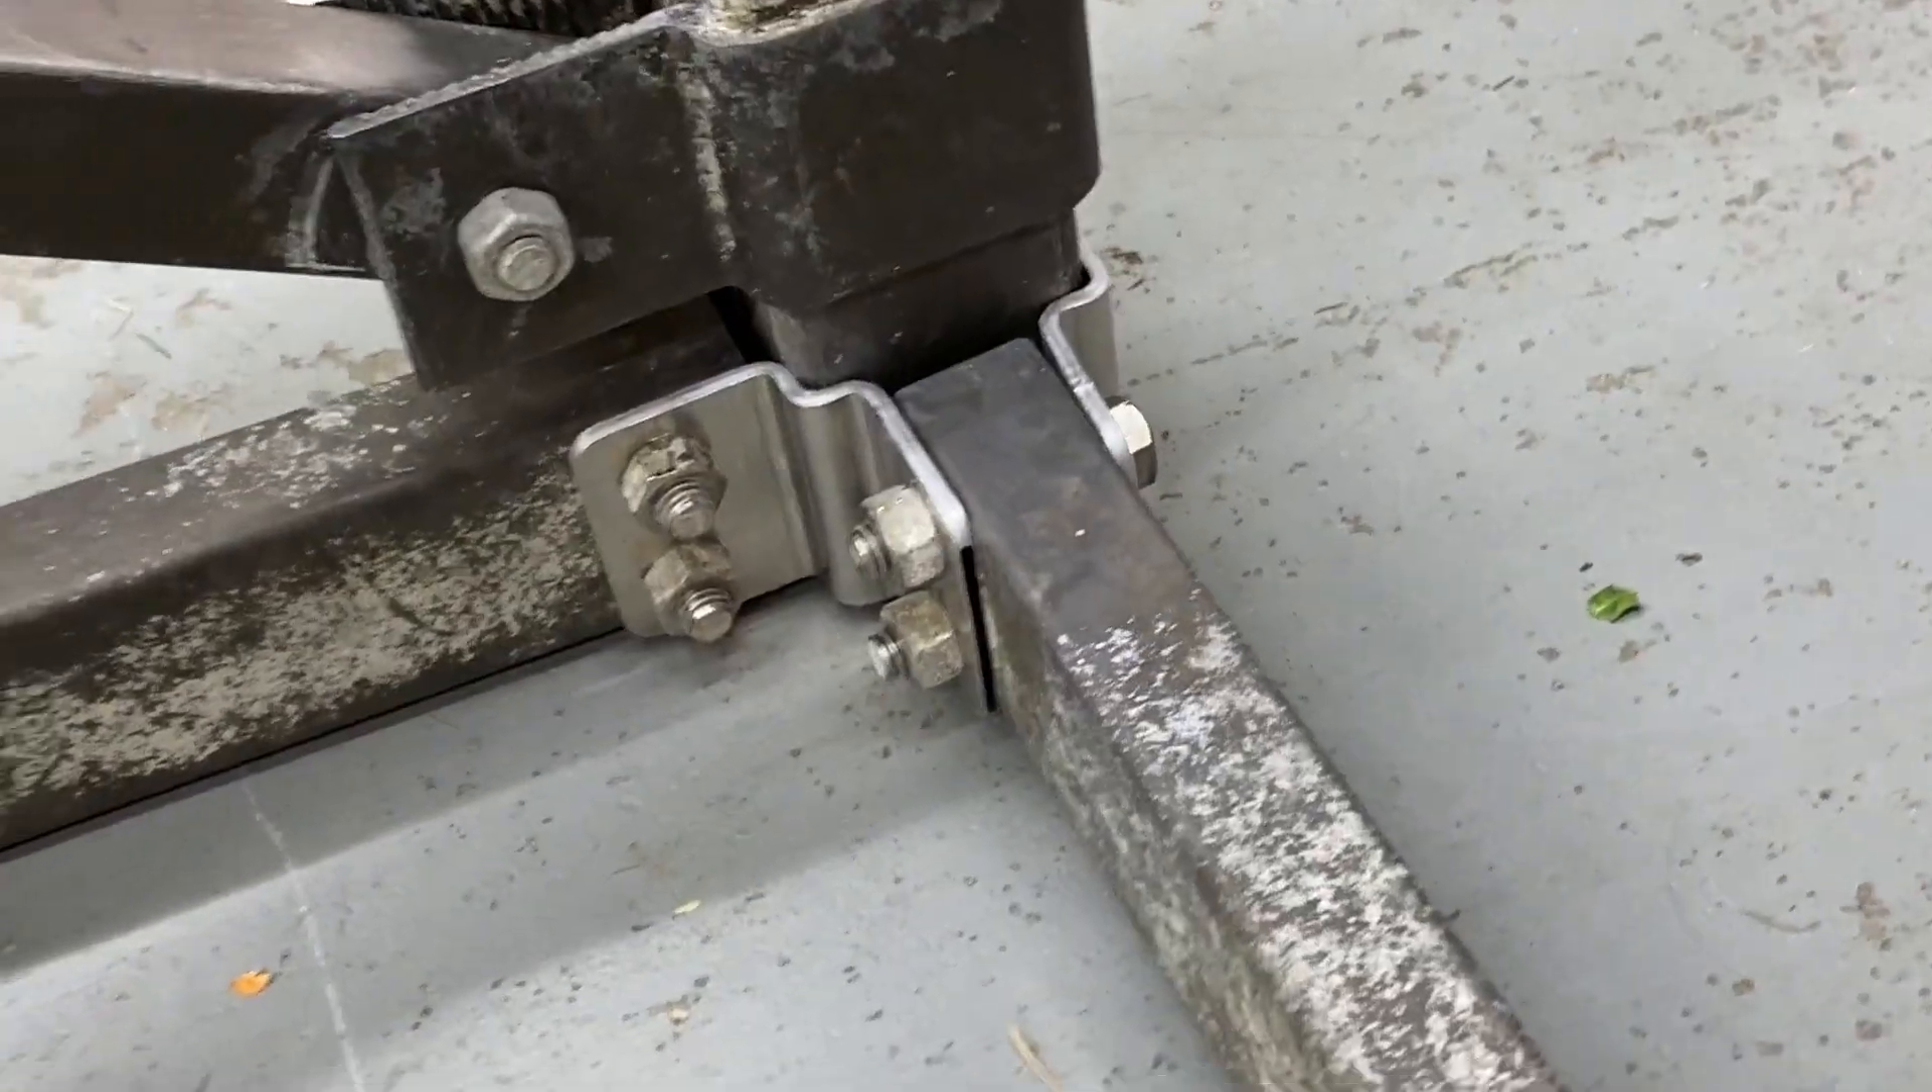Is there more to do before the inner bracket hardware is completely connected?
No.